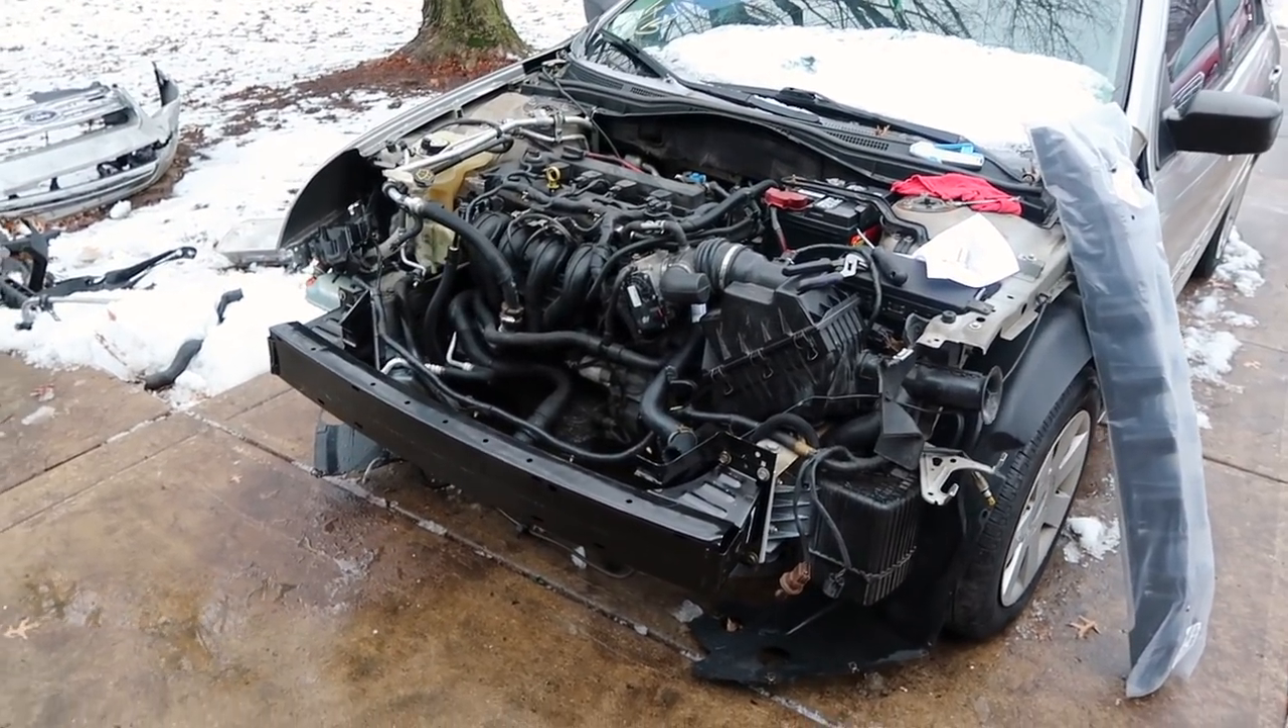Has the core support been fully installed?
No.